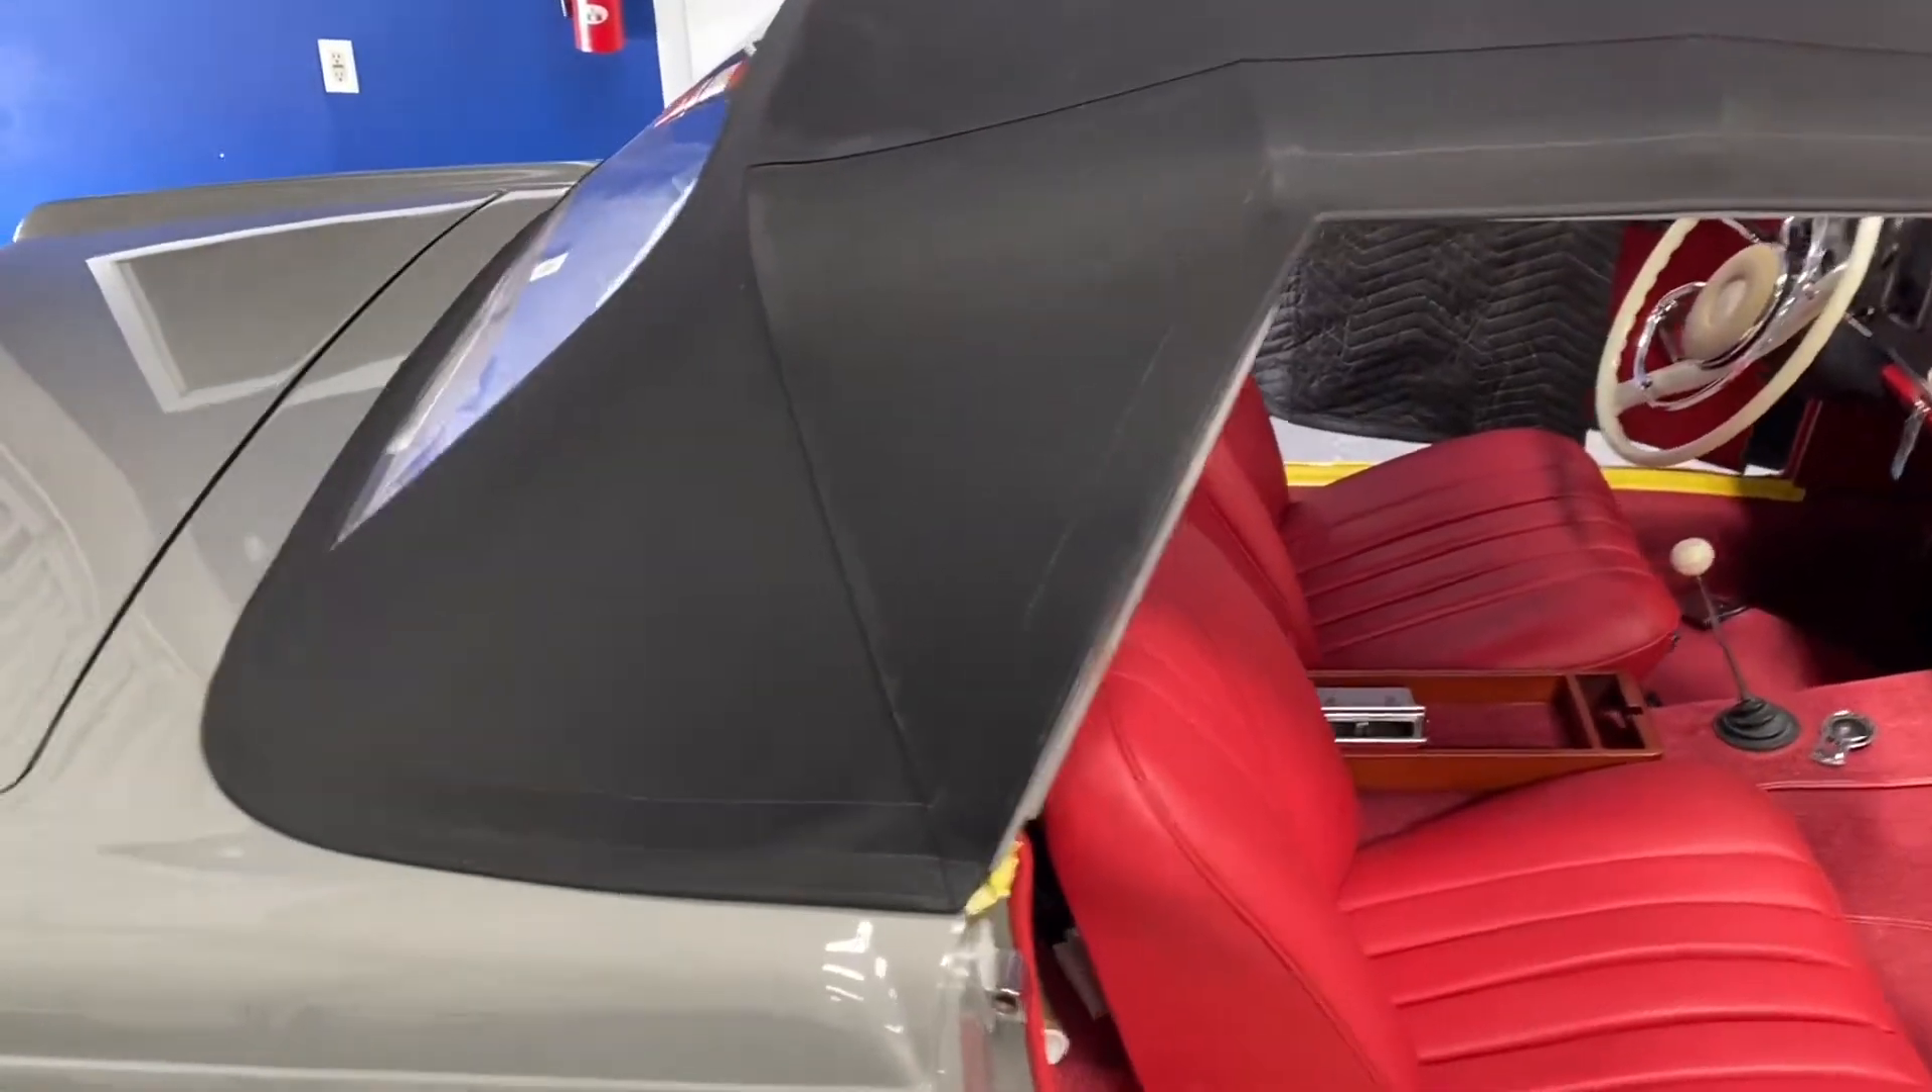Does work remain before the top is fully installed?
No.